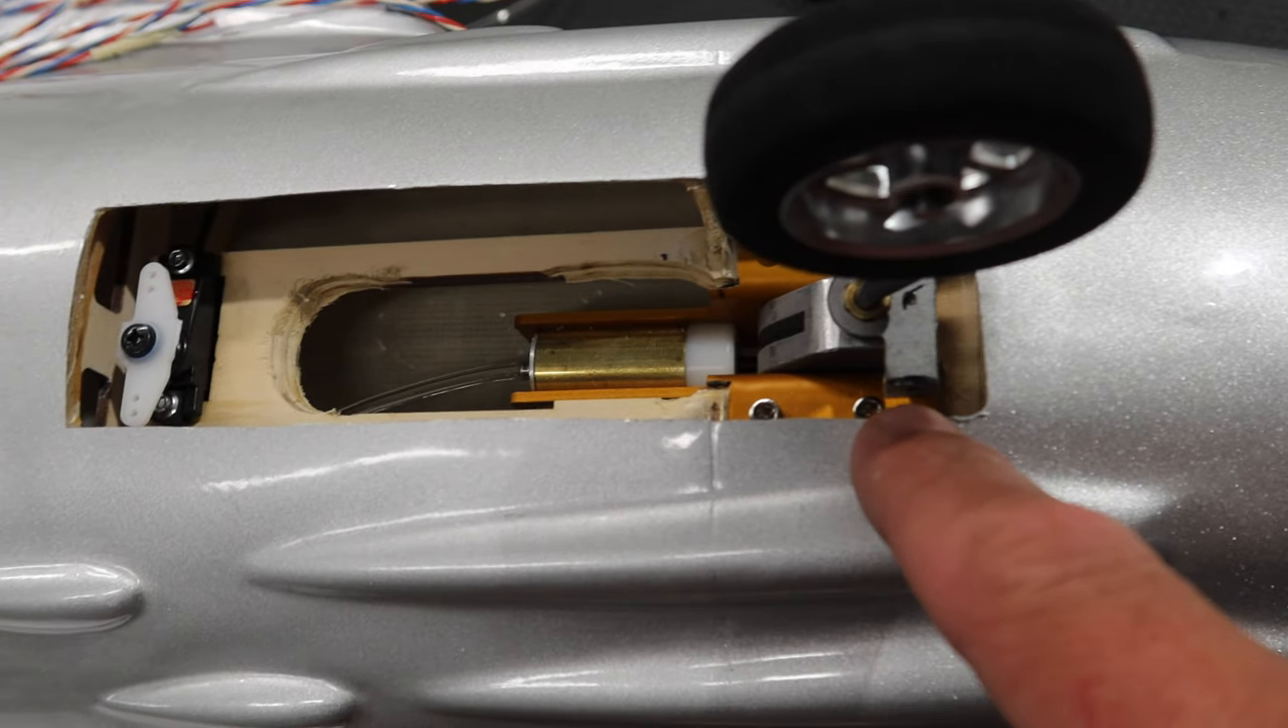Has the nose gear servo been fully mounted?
Yes.